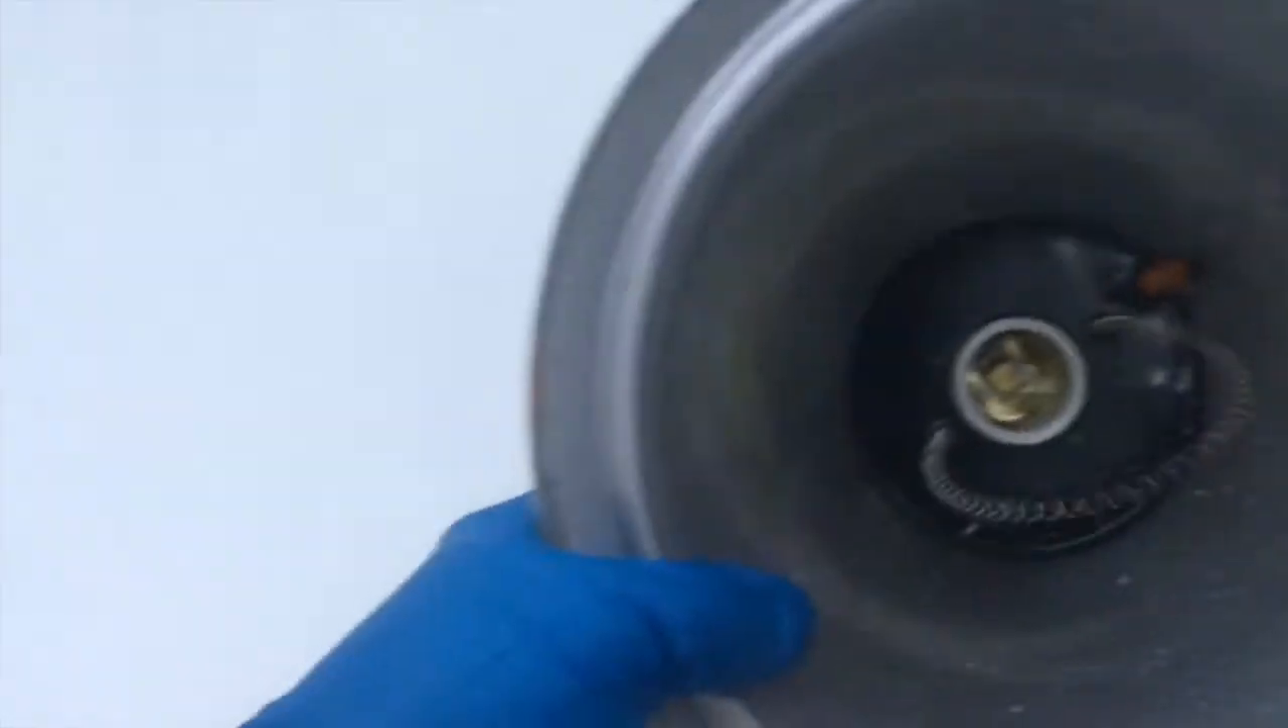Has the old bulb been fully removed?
Yes.